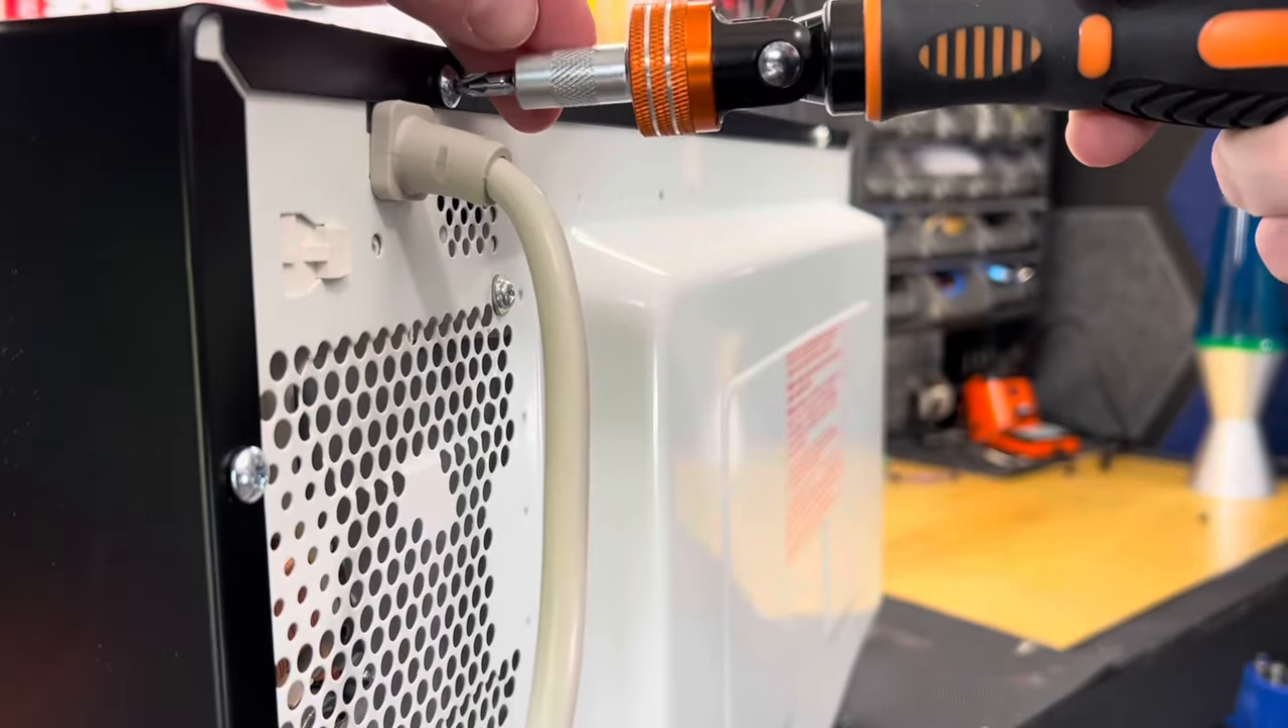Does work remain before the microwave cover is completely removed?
Yes.